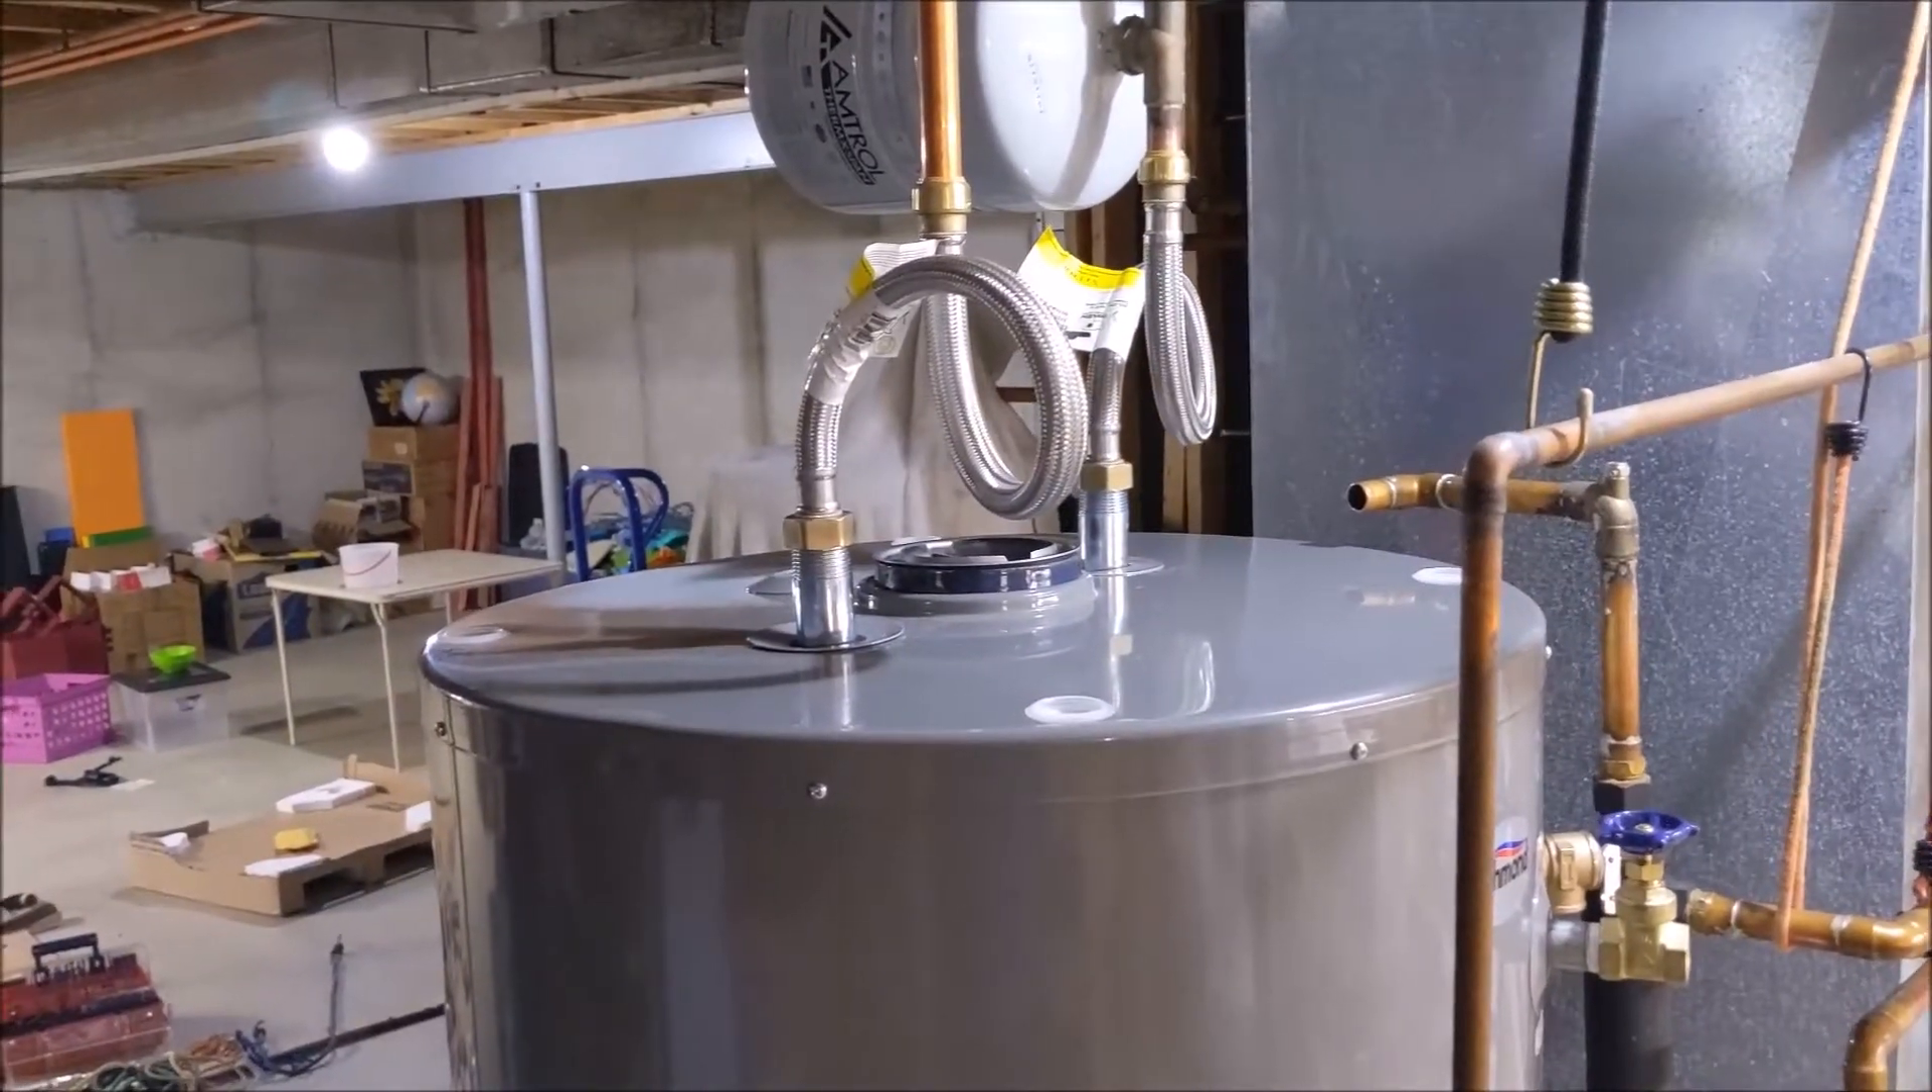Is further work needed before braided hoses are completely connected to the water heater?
No.